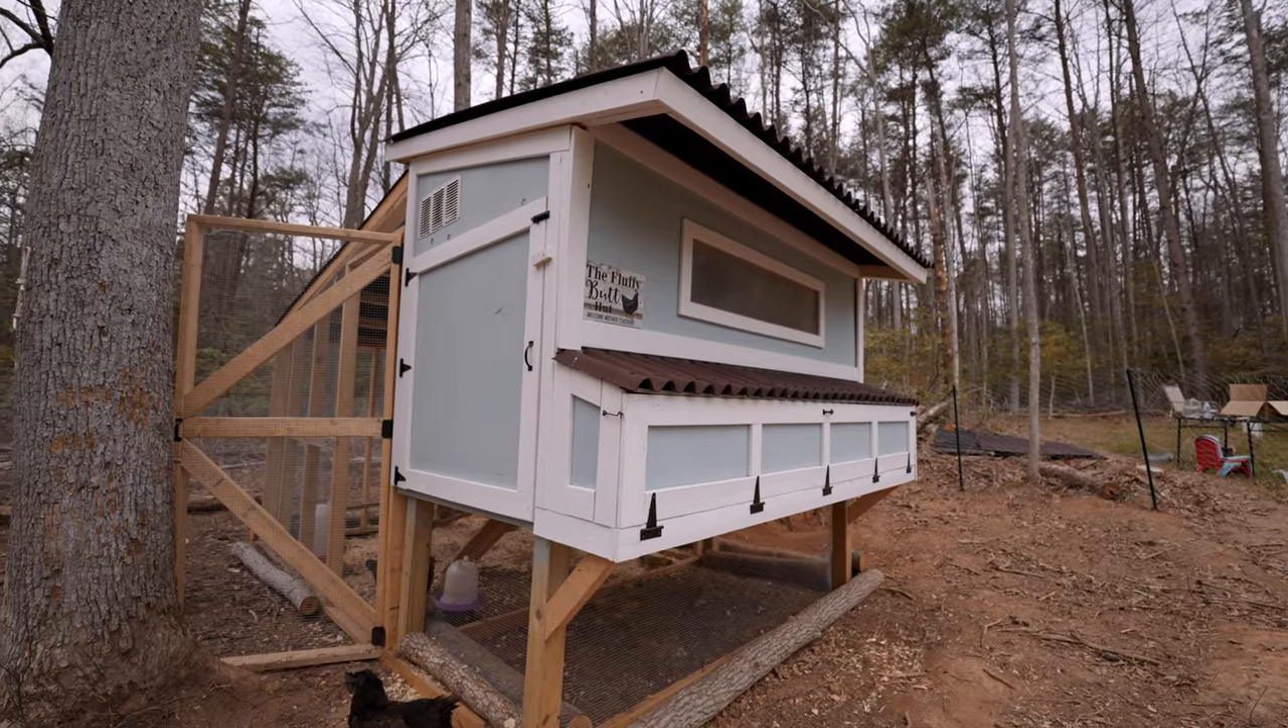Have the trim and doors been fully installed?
Yes.